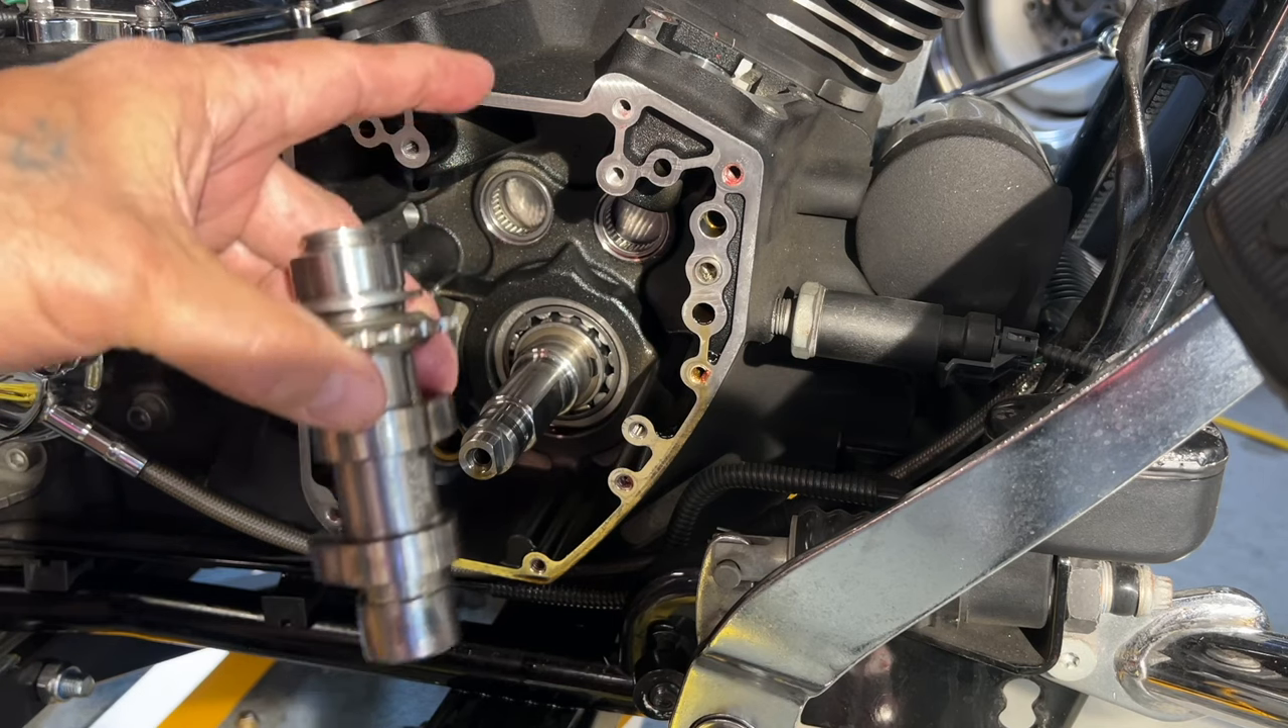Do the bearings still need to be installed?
No.